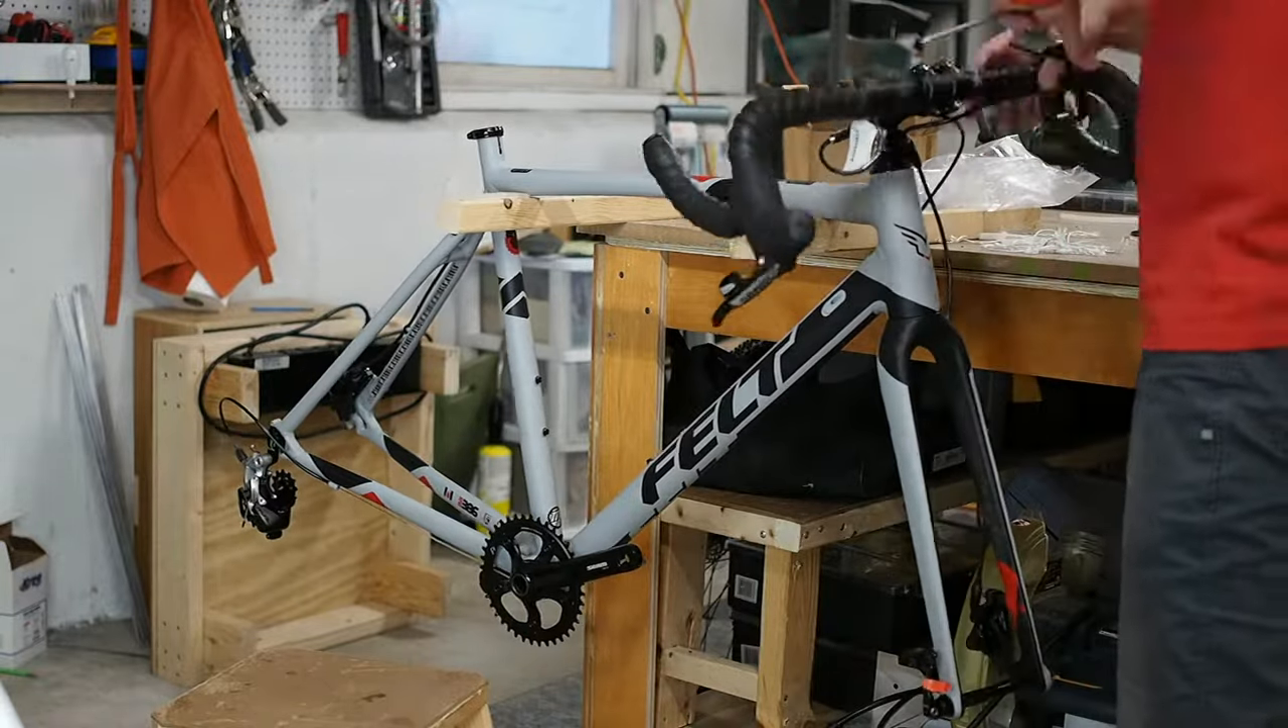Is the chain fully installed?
No.